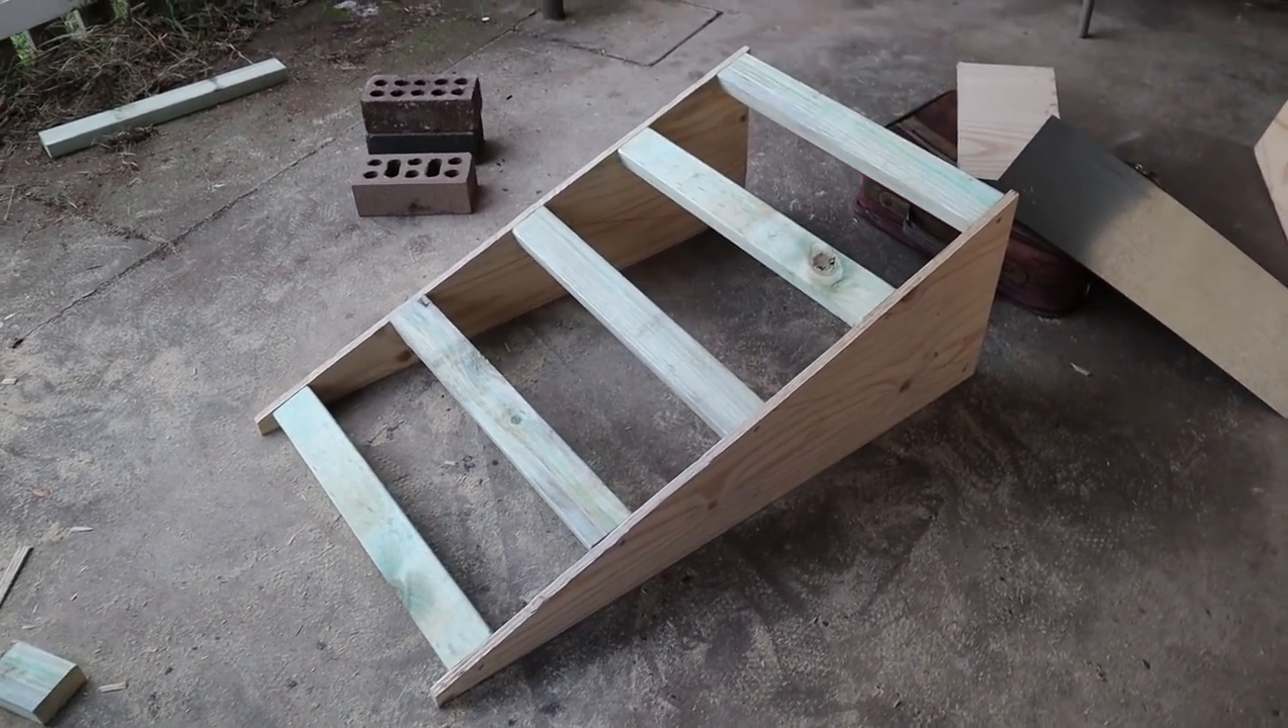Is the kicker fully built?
No.